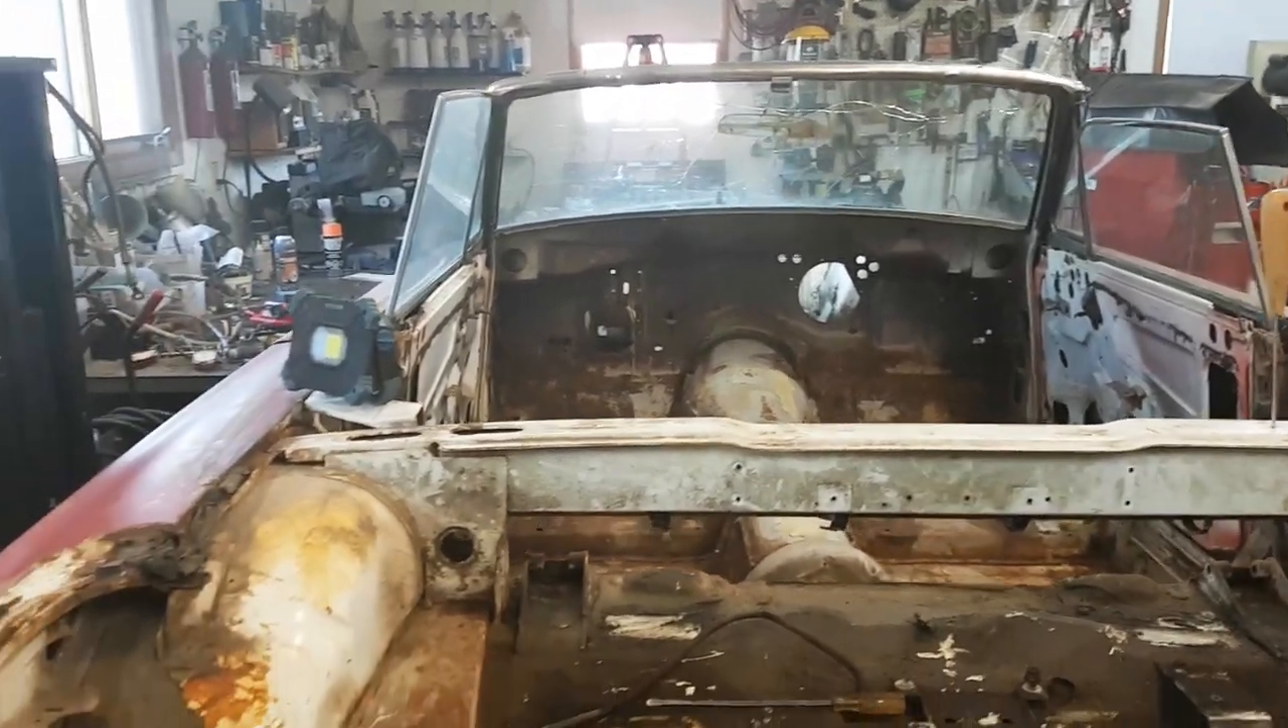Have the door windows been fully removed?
No.